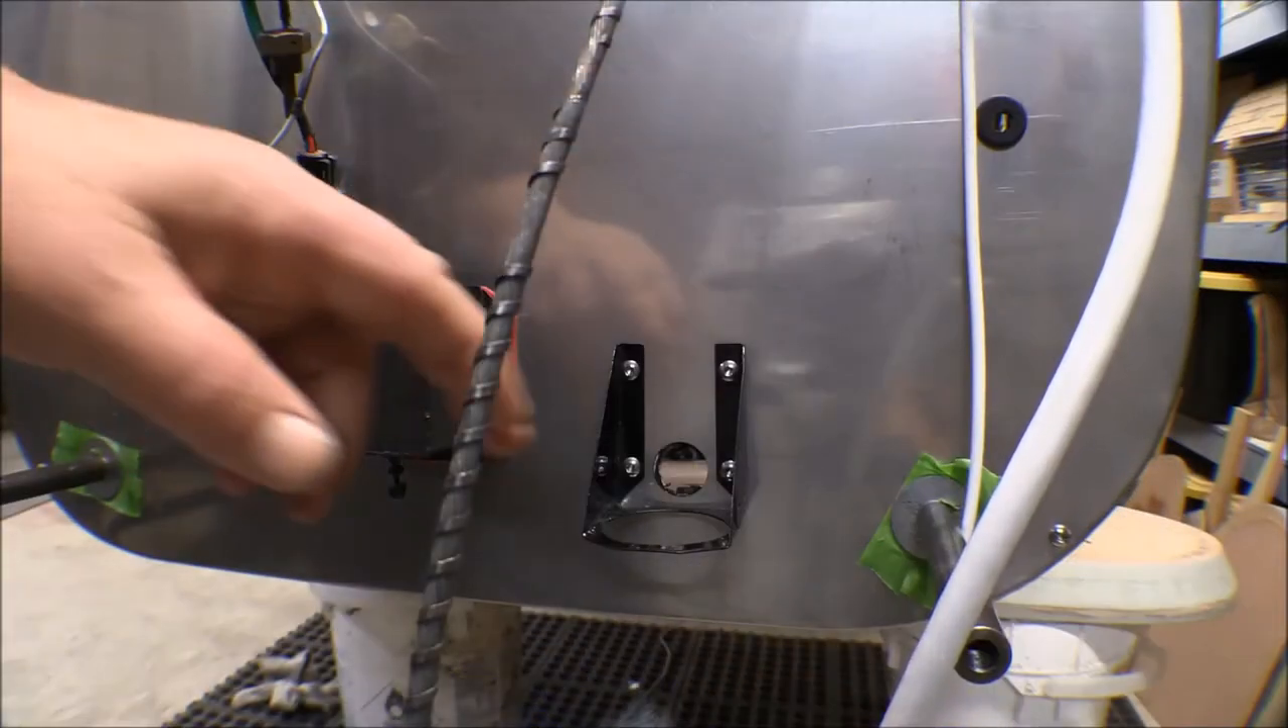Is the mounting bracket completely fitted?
Yes.